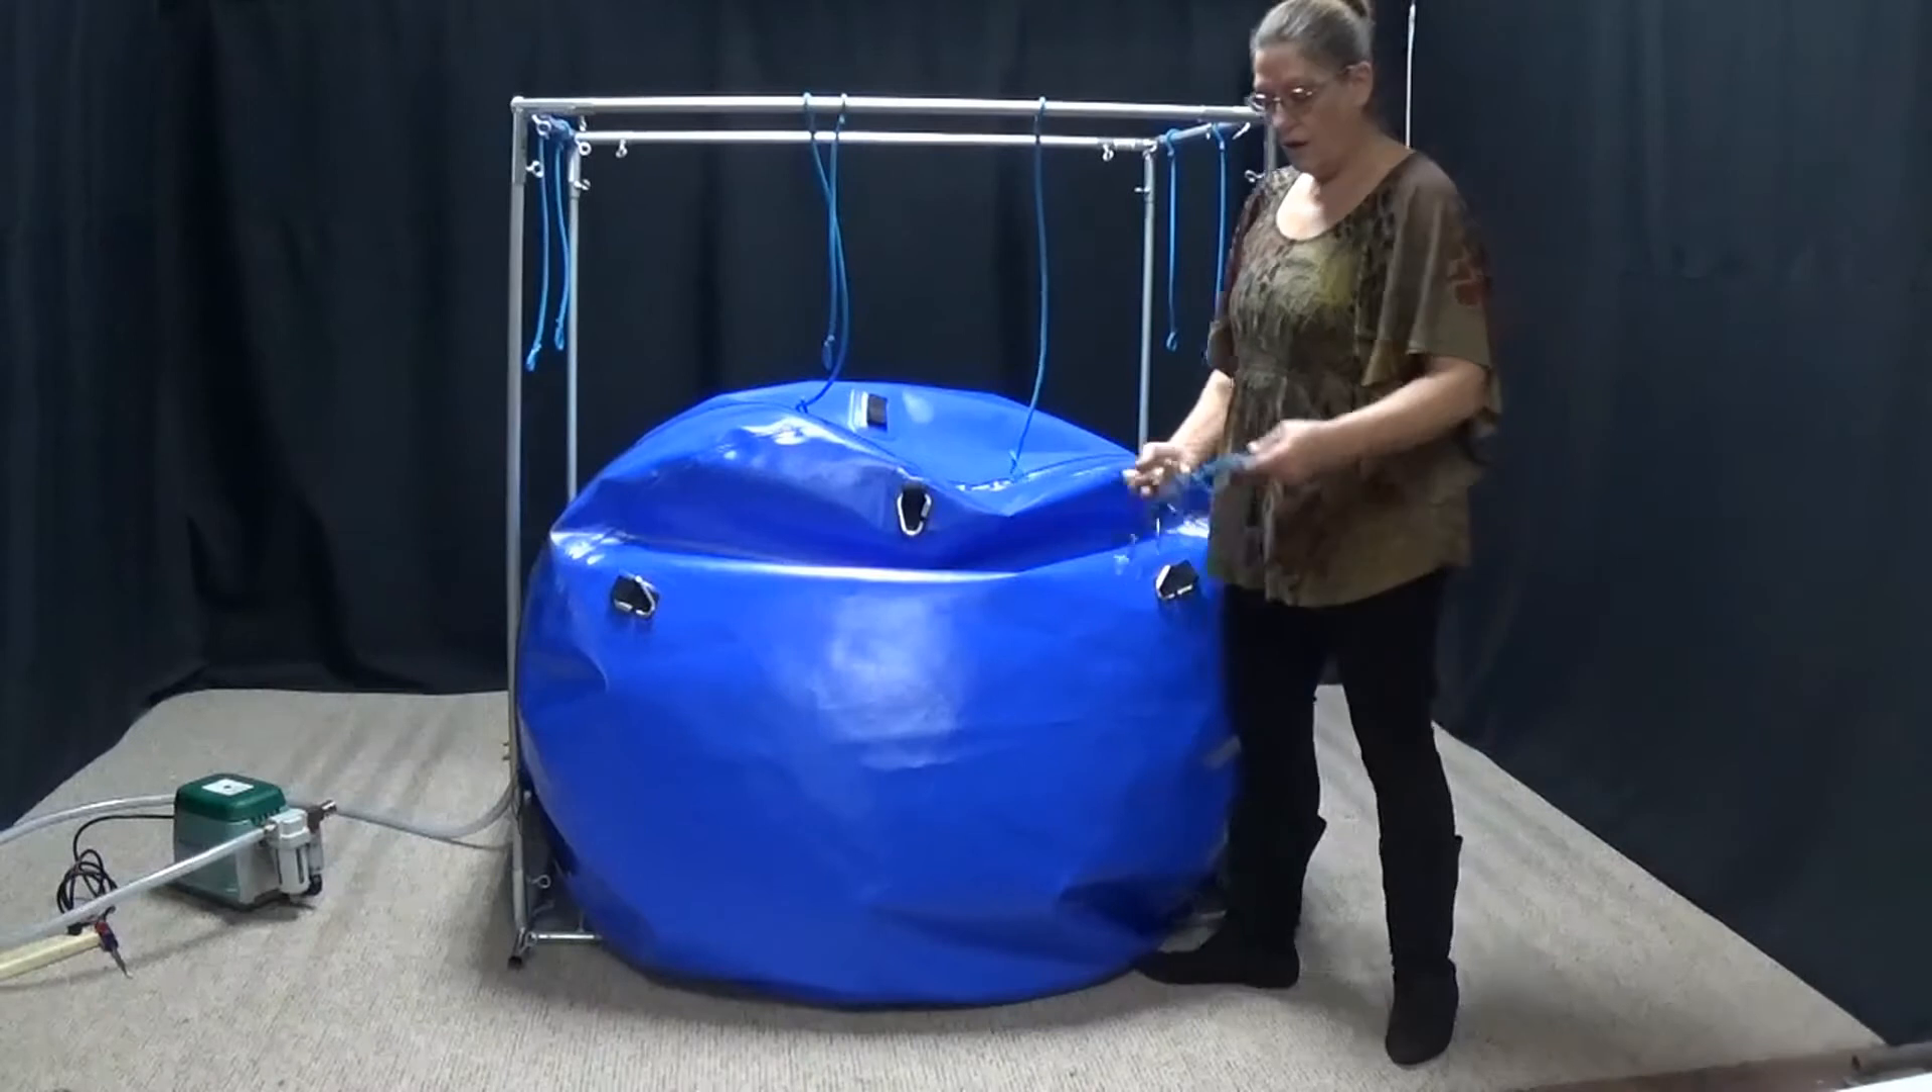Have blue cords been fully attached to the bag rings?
No.